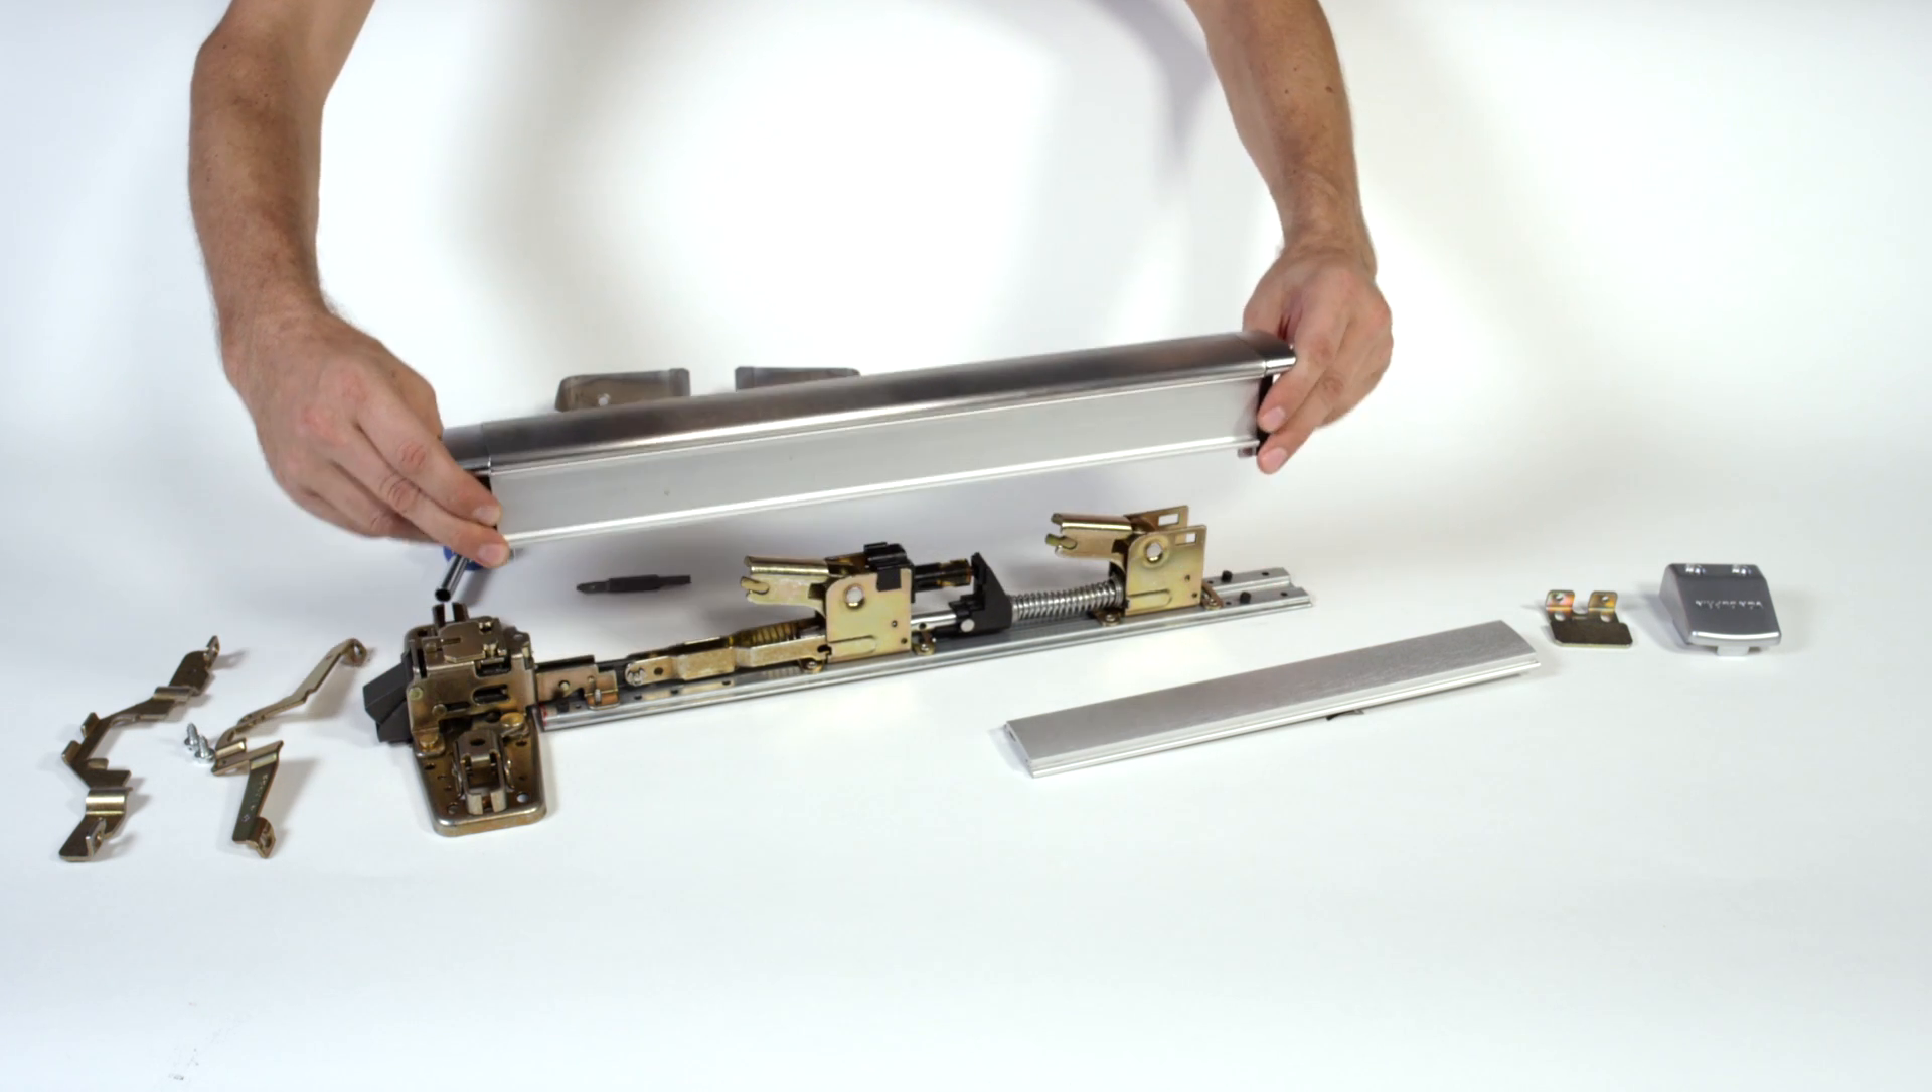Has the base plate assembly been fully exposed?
Yes.